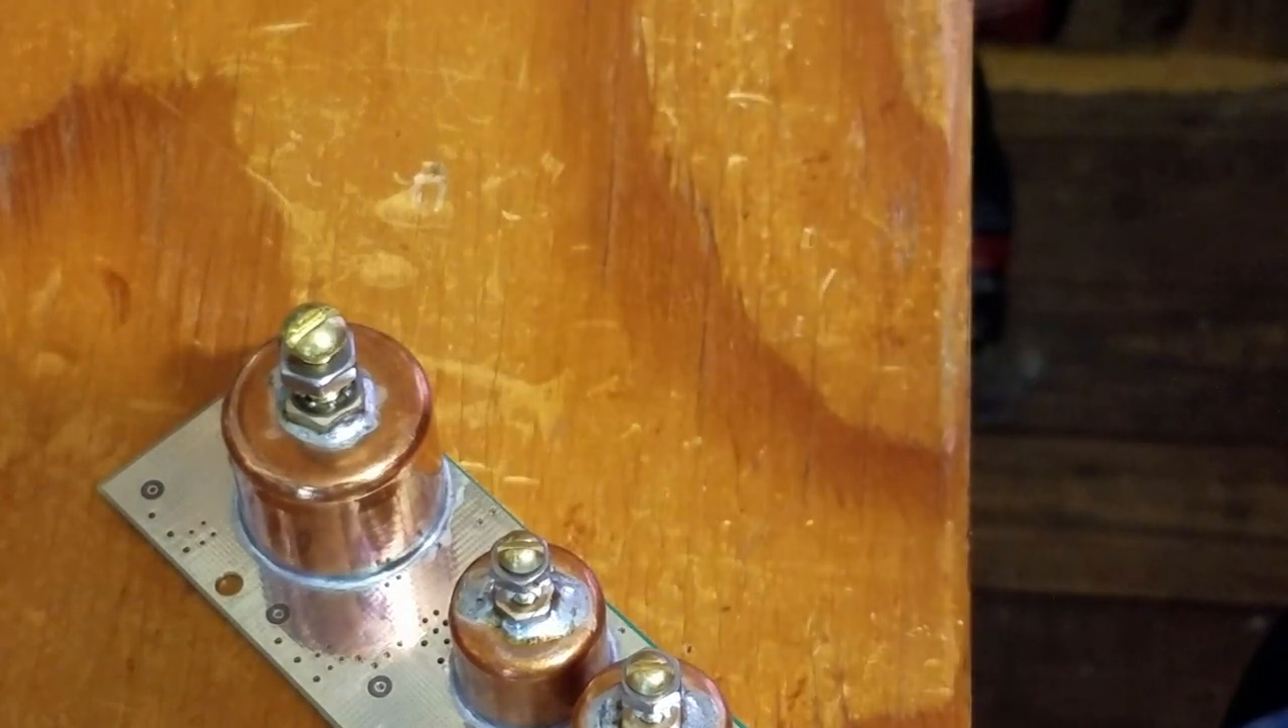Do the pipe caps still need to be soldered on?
No.